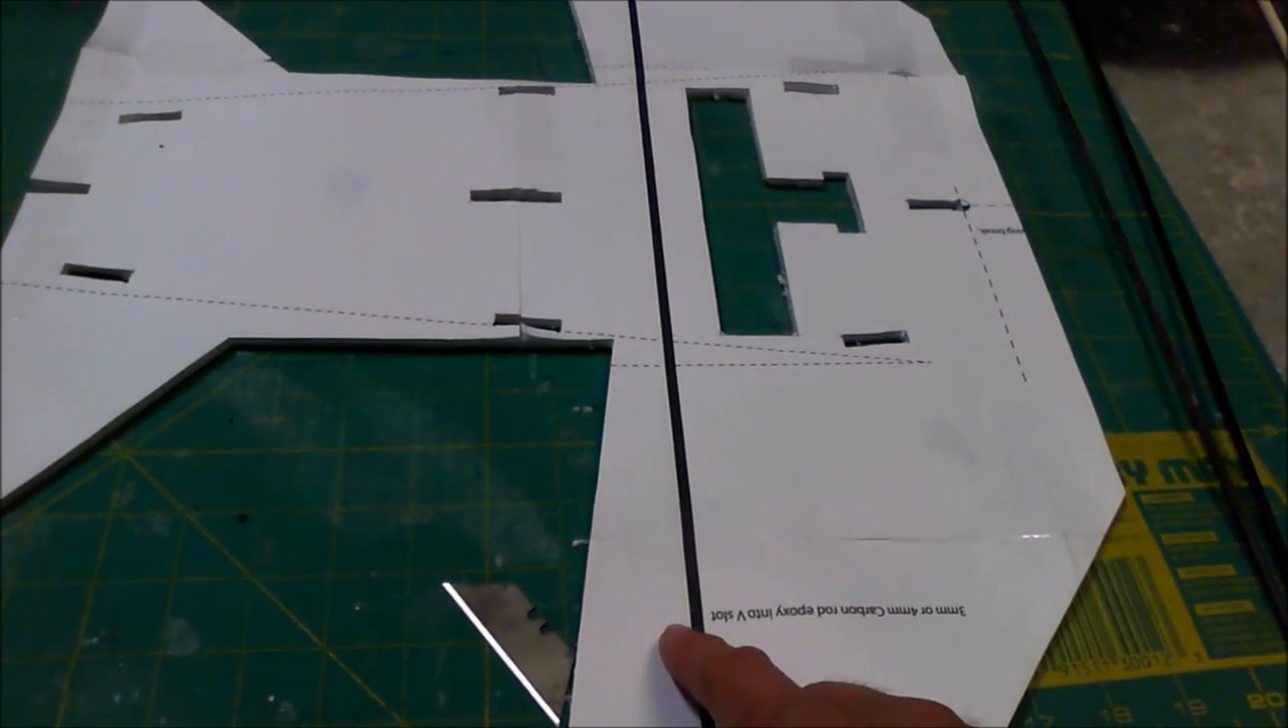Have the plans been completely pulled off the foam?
No.